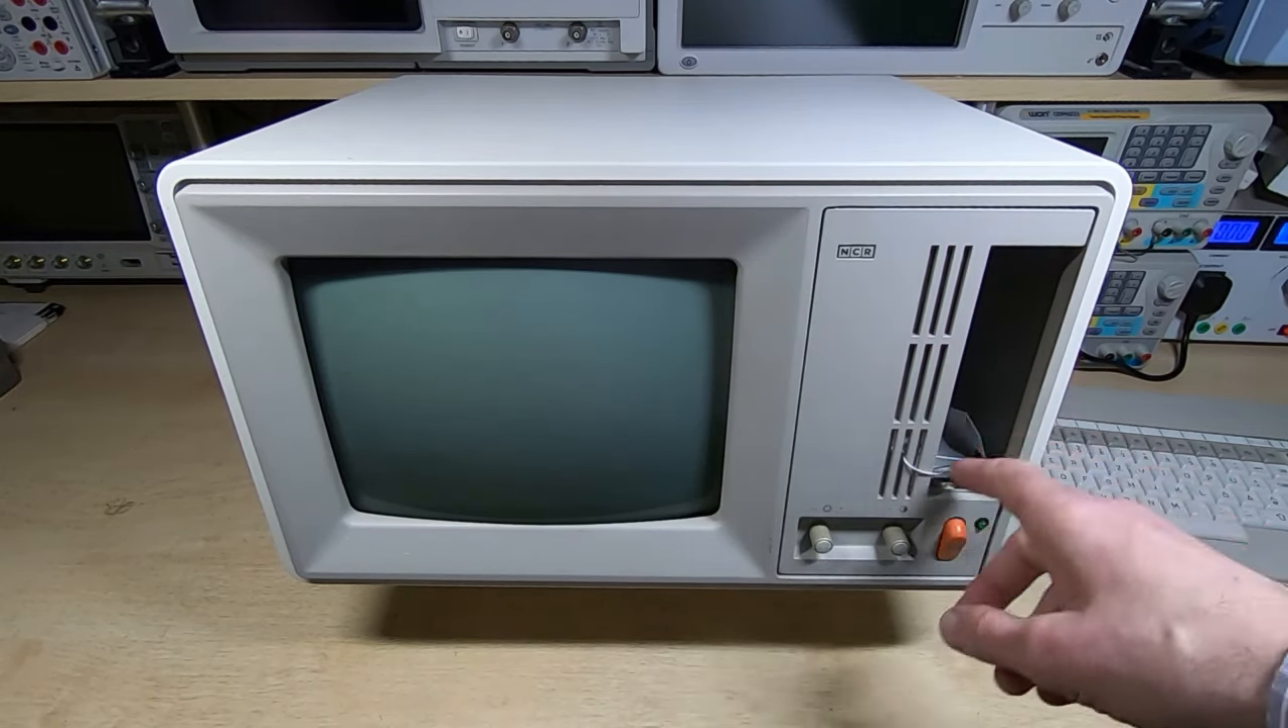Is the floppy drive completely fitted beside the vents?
No.